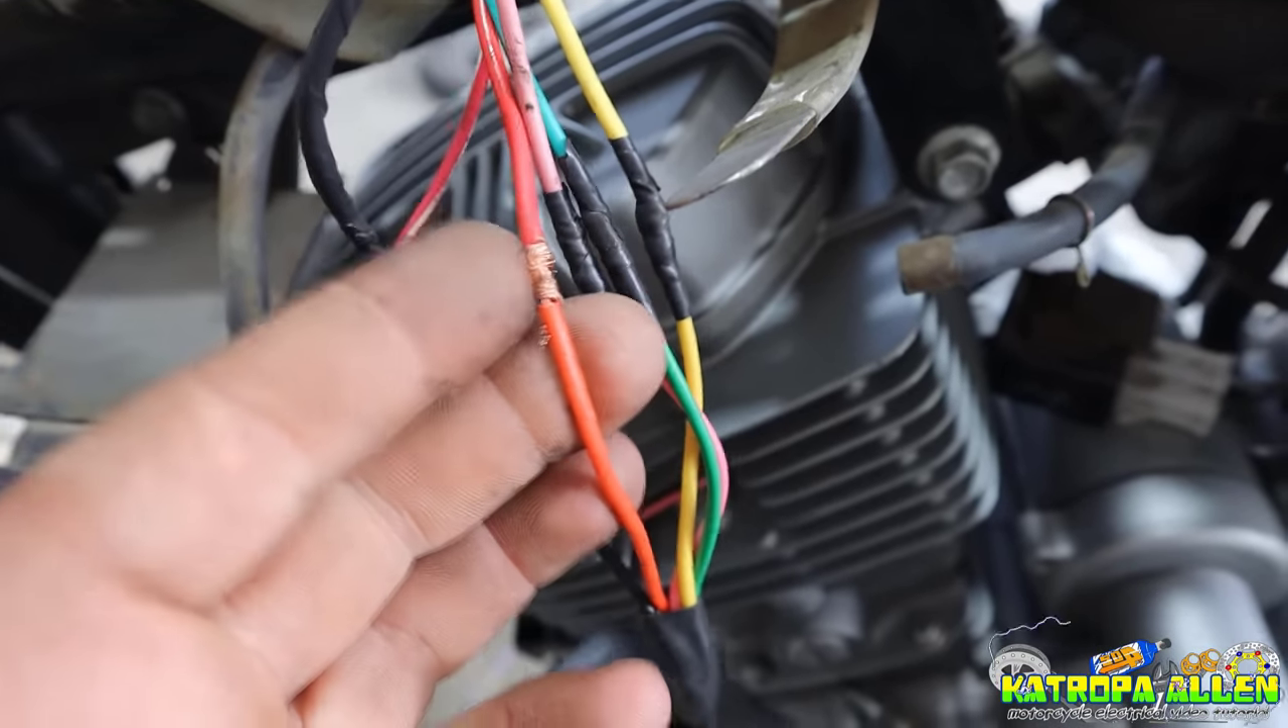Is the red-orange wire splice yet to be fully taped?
Yes.